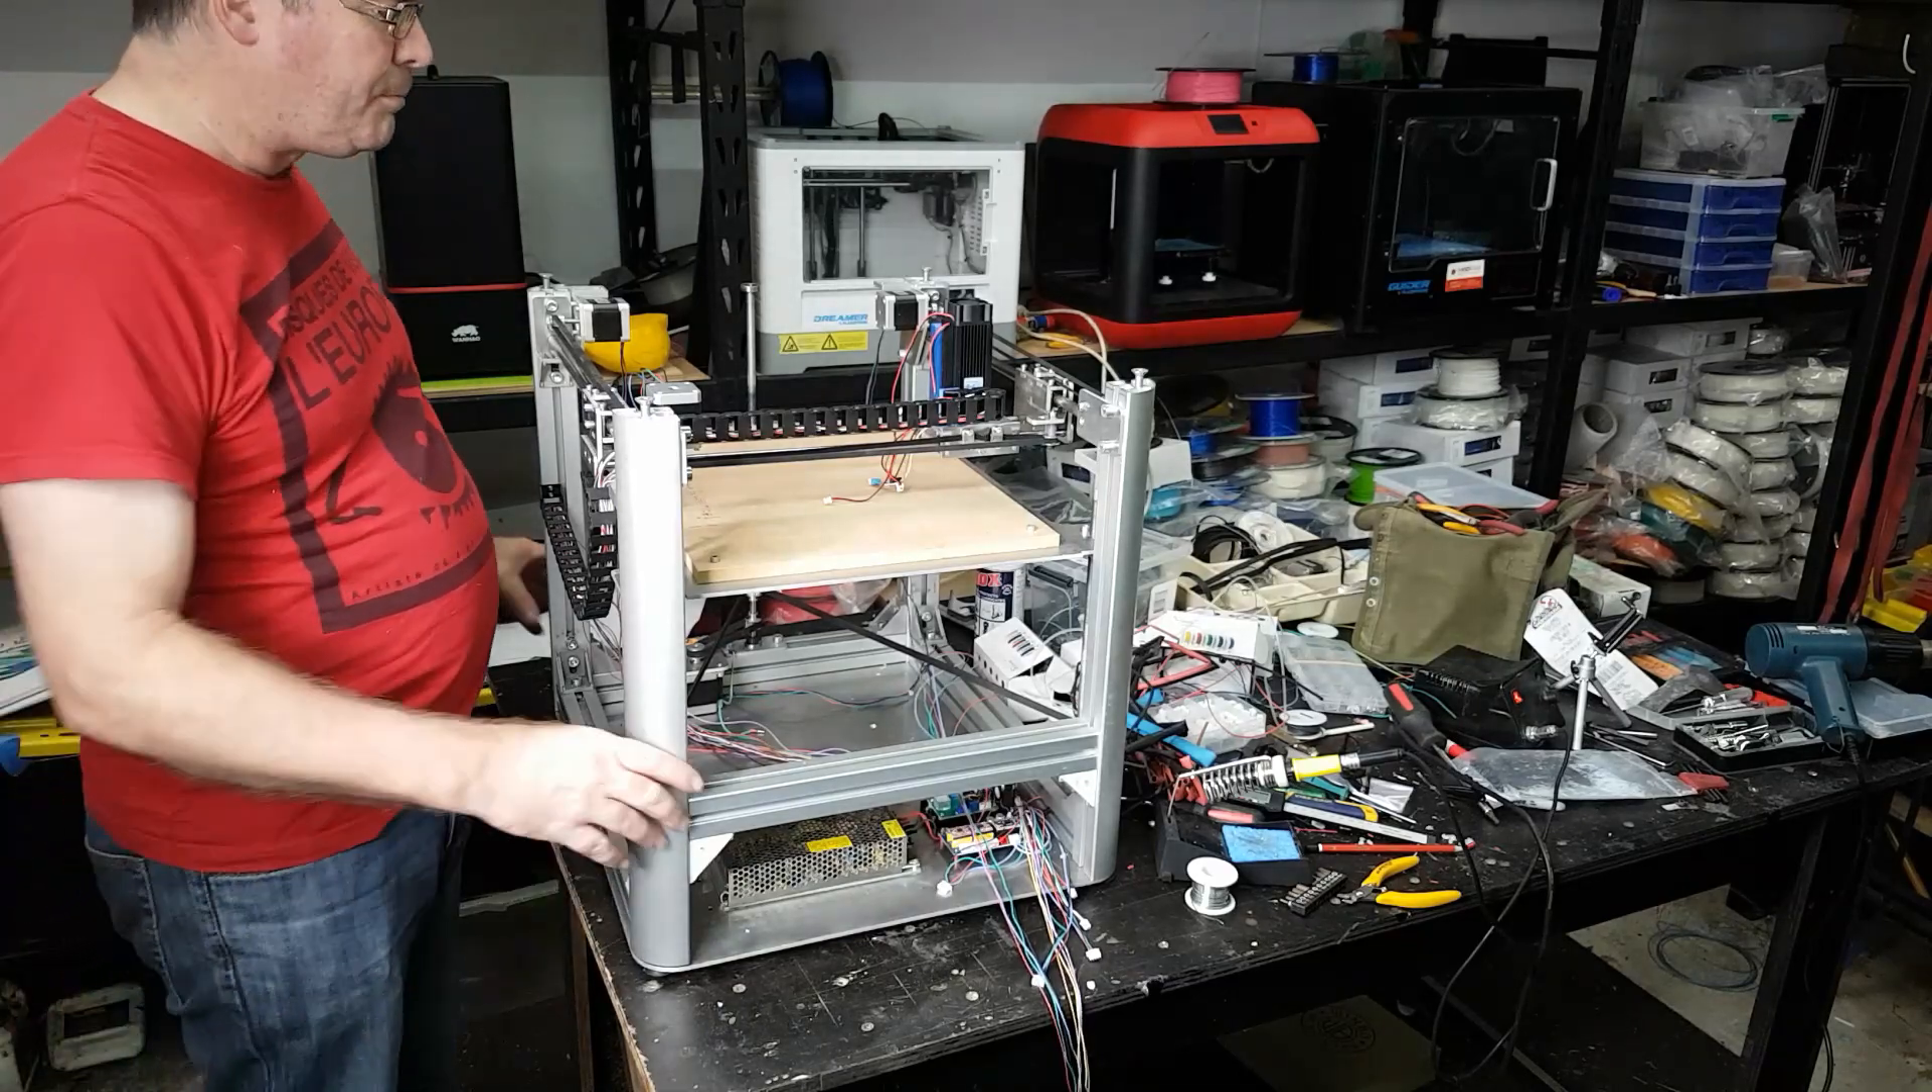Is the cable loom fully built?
No.